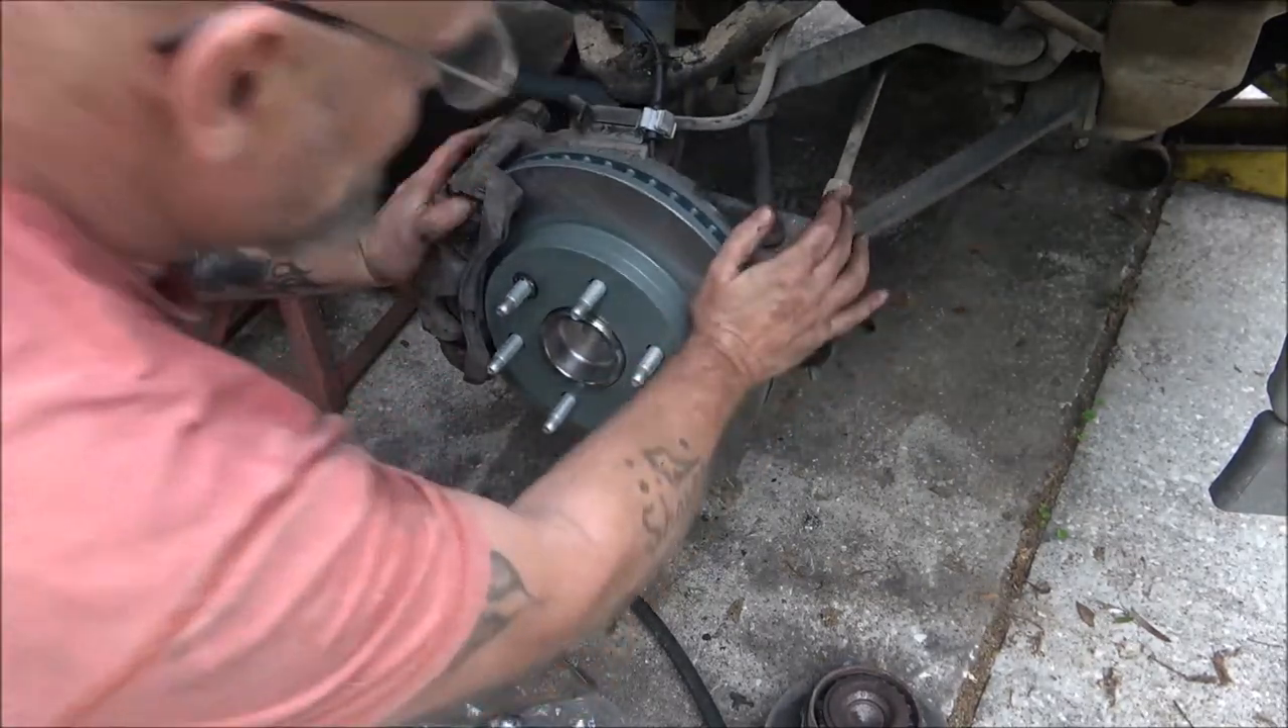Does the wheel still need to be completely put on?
Yes.